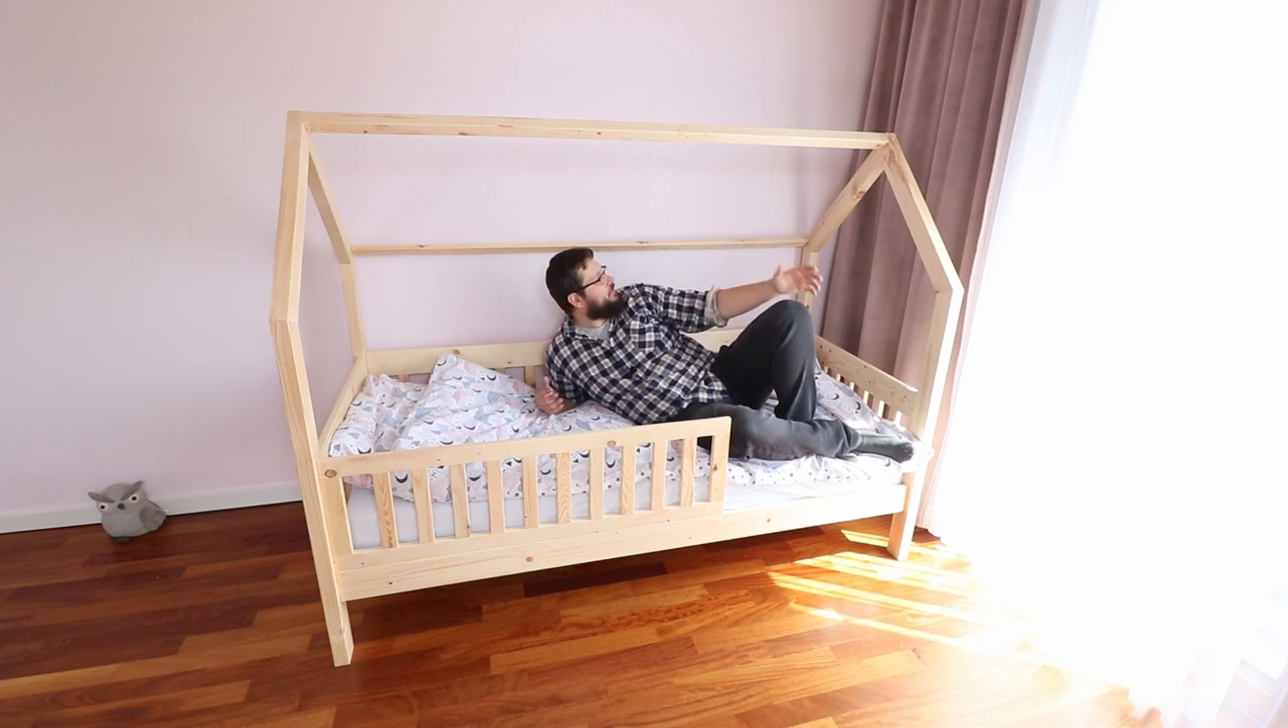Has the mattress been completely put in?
Yes.